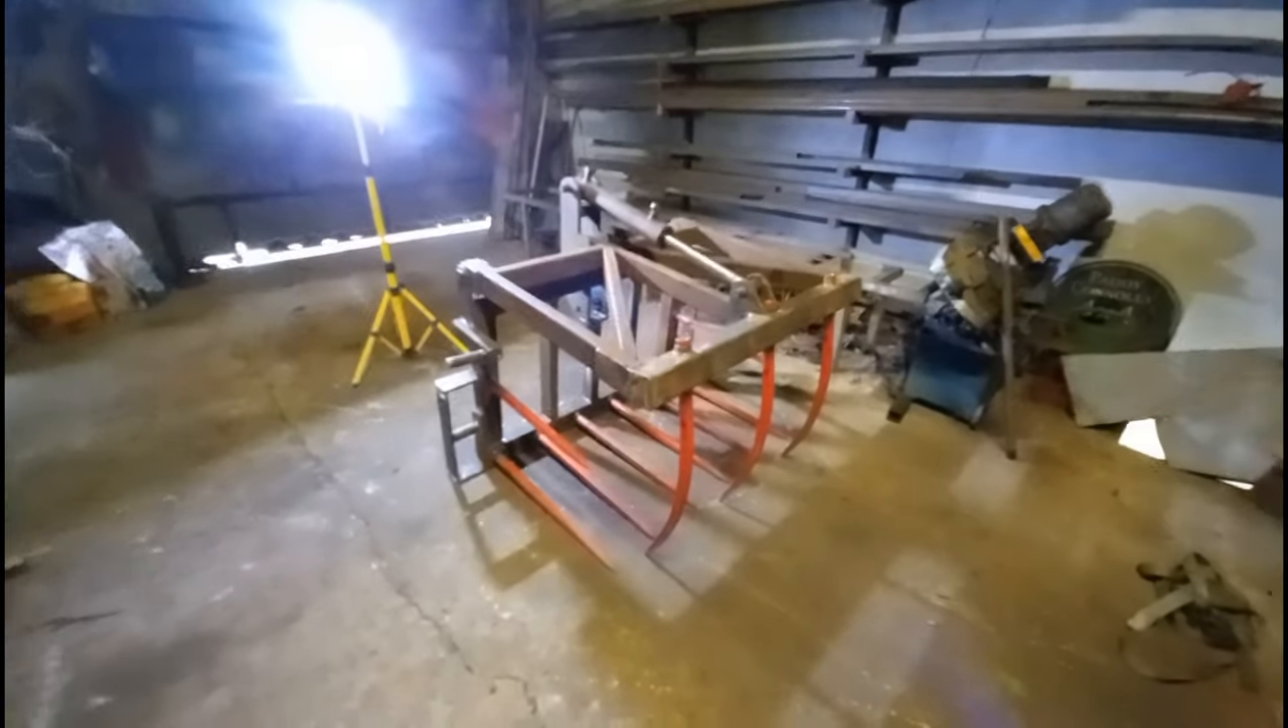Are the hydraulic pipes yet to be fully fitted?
Yes.